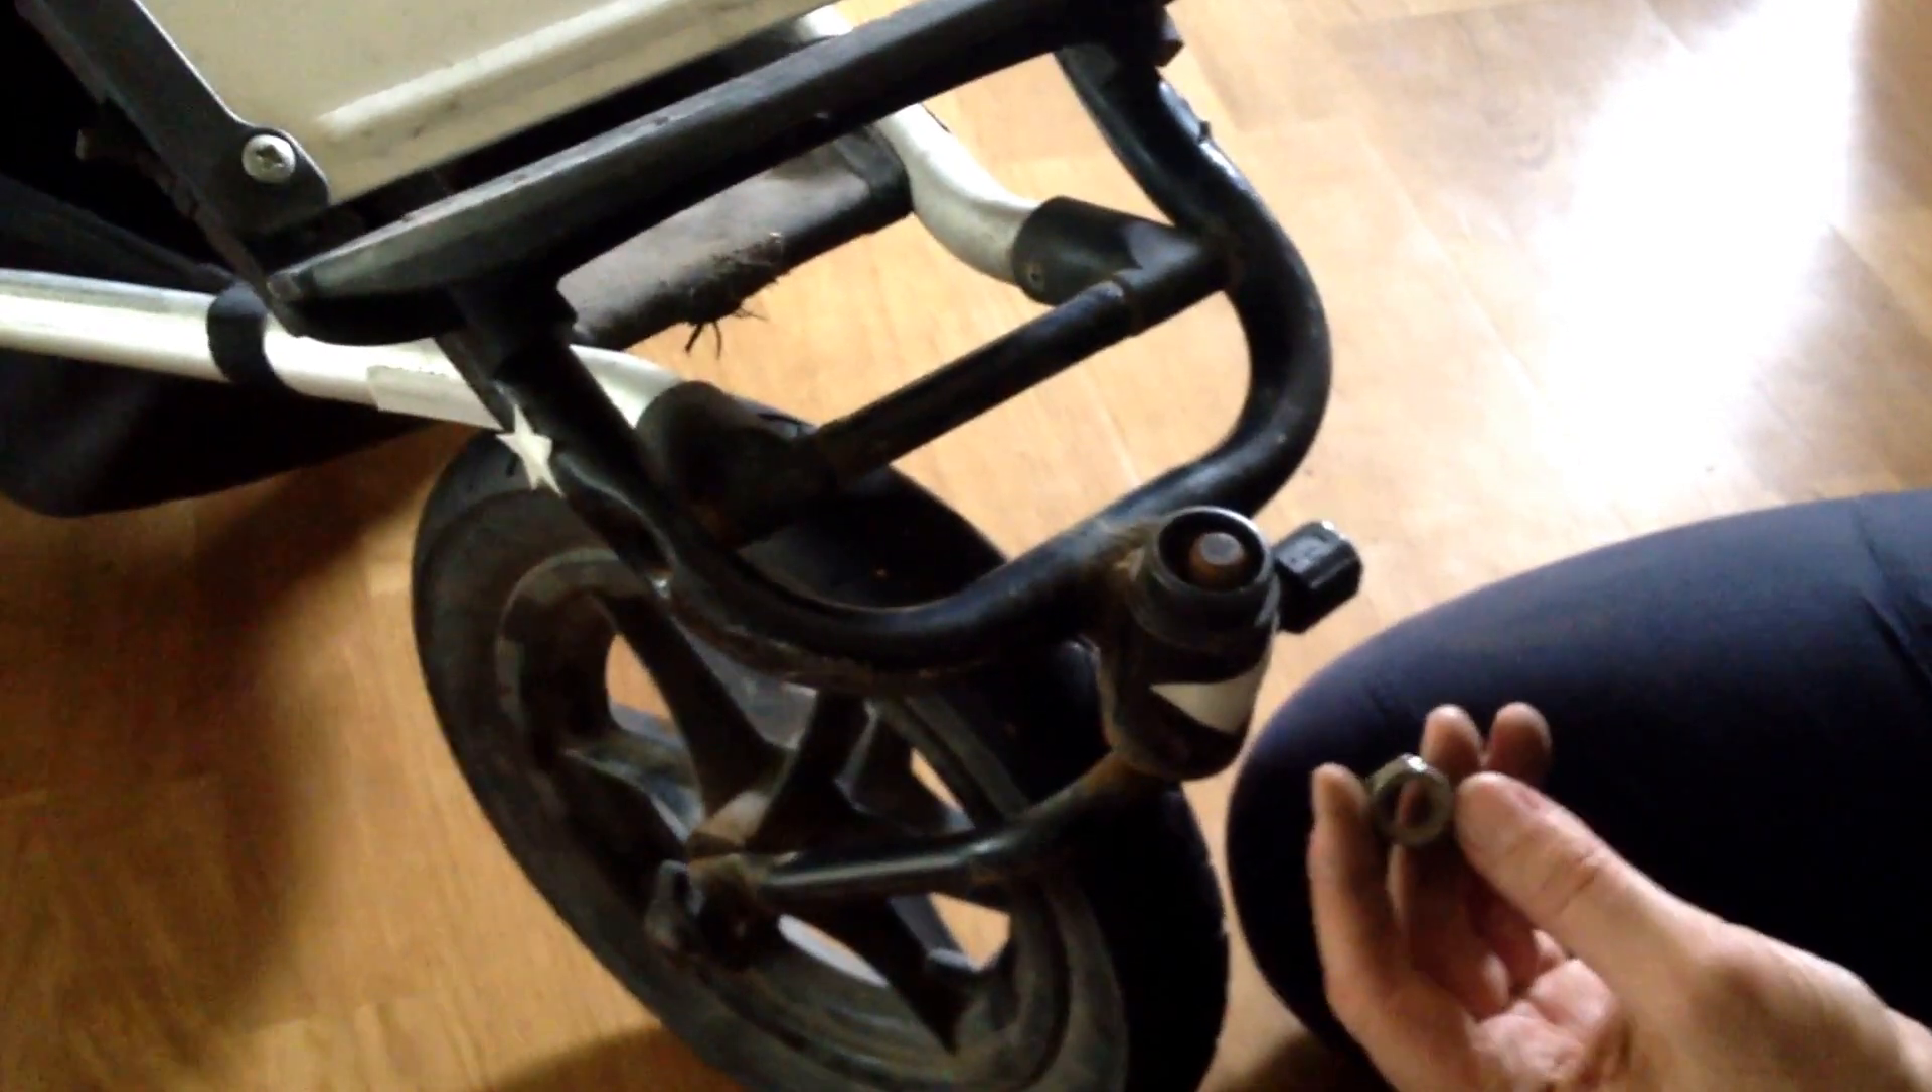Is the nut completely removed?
Yes.